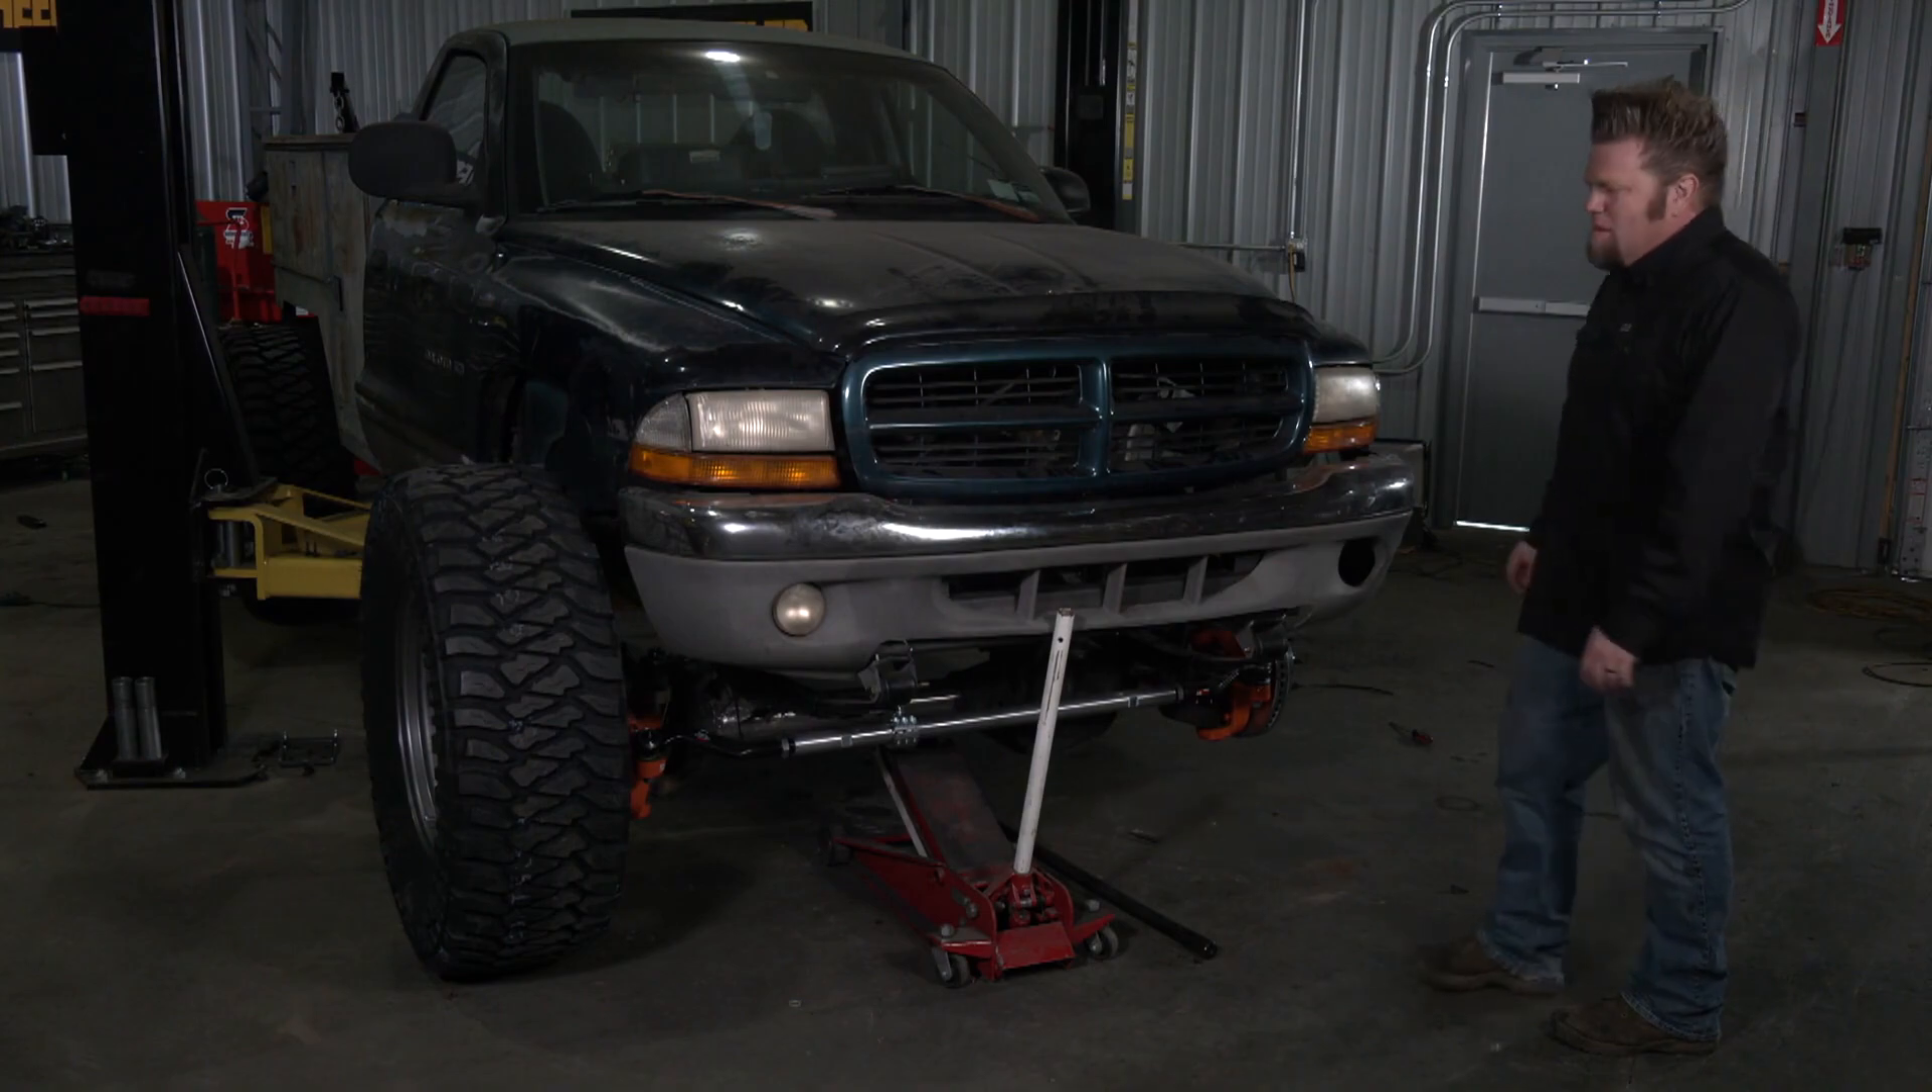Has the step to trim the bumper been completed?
No.